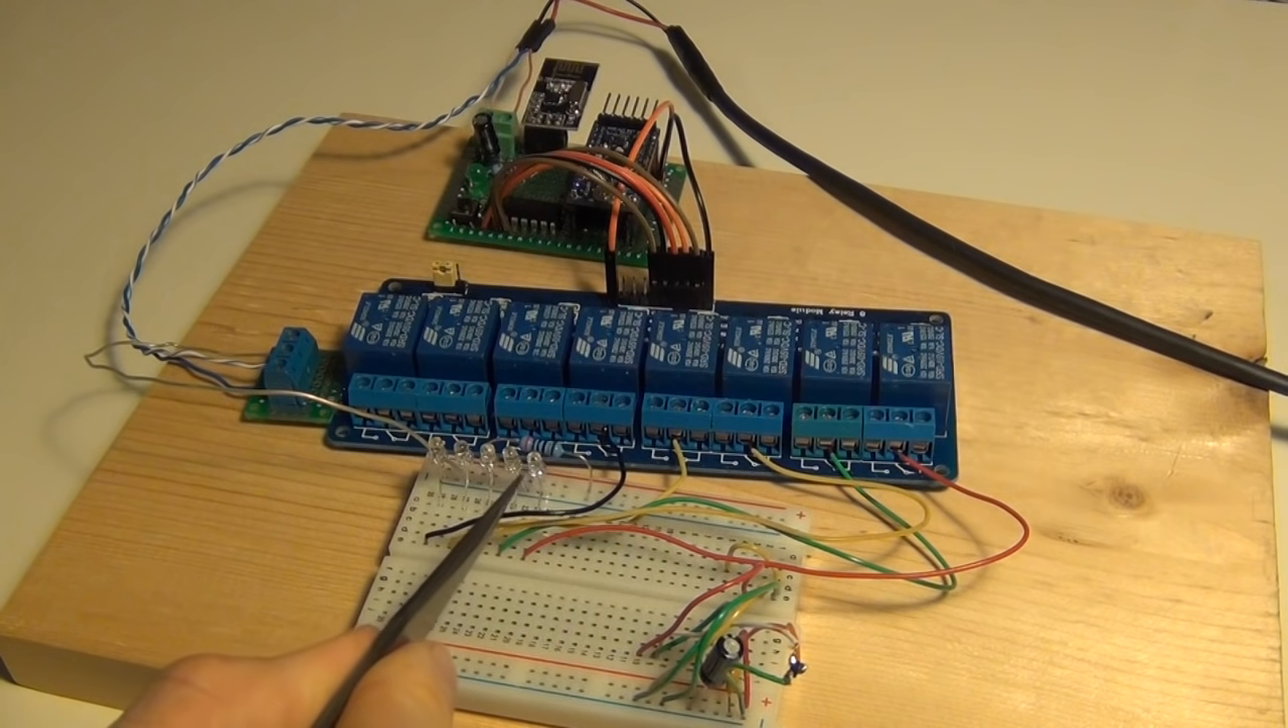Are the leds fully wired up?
Yes.